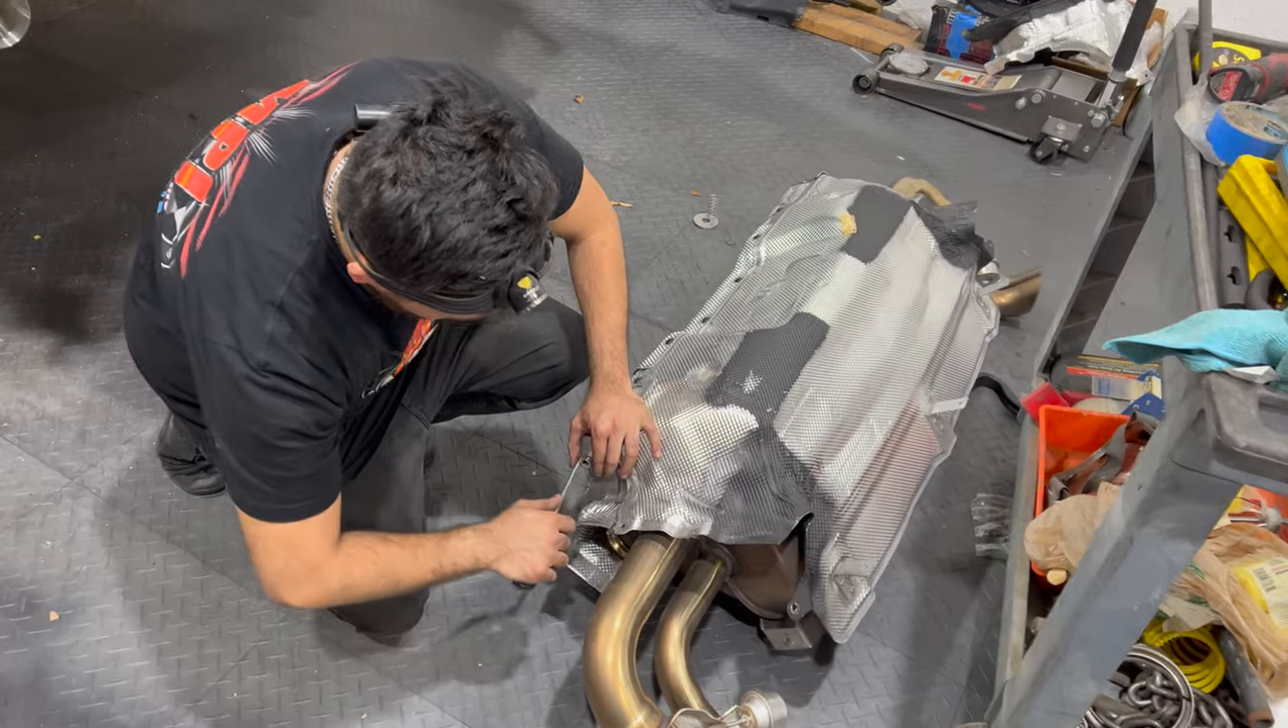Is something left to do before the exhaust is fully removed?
No.